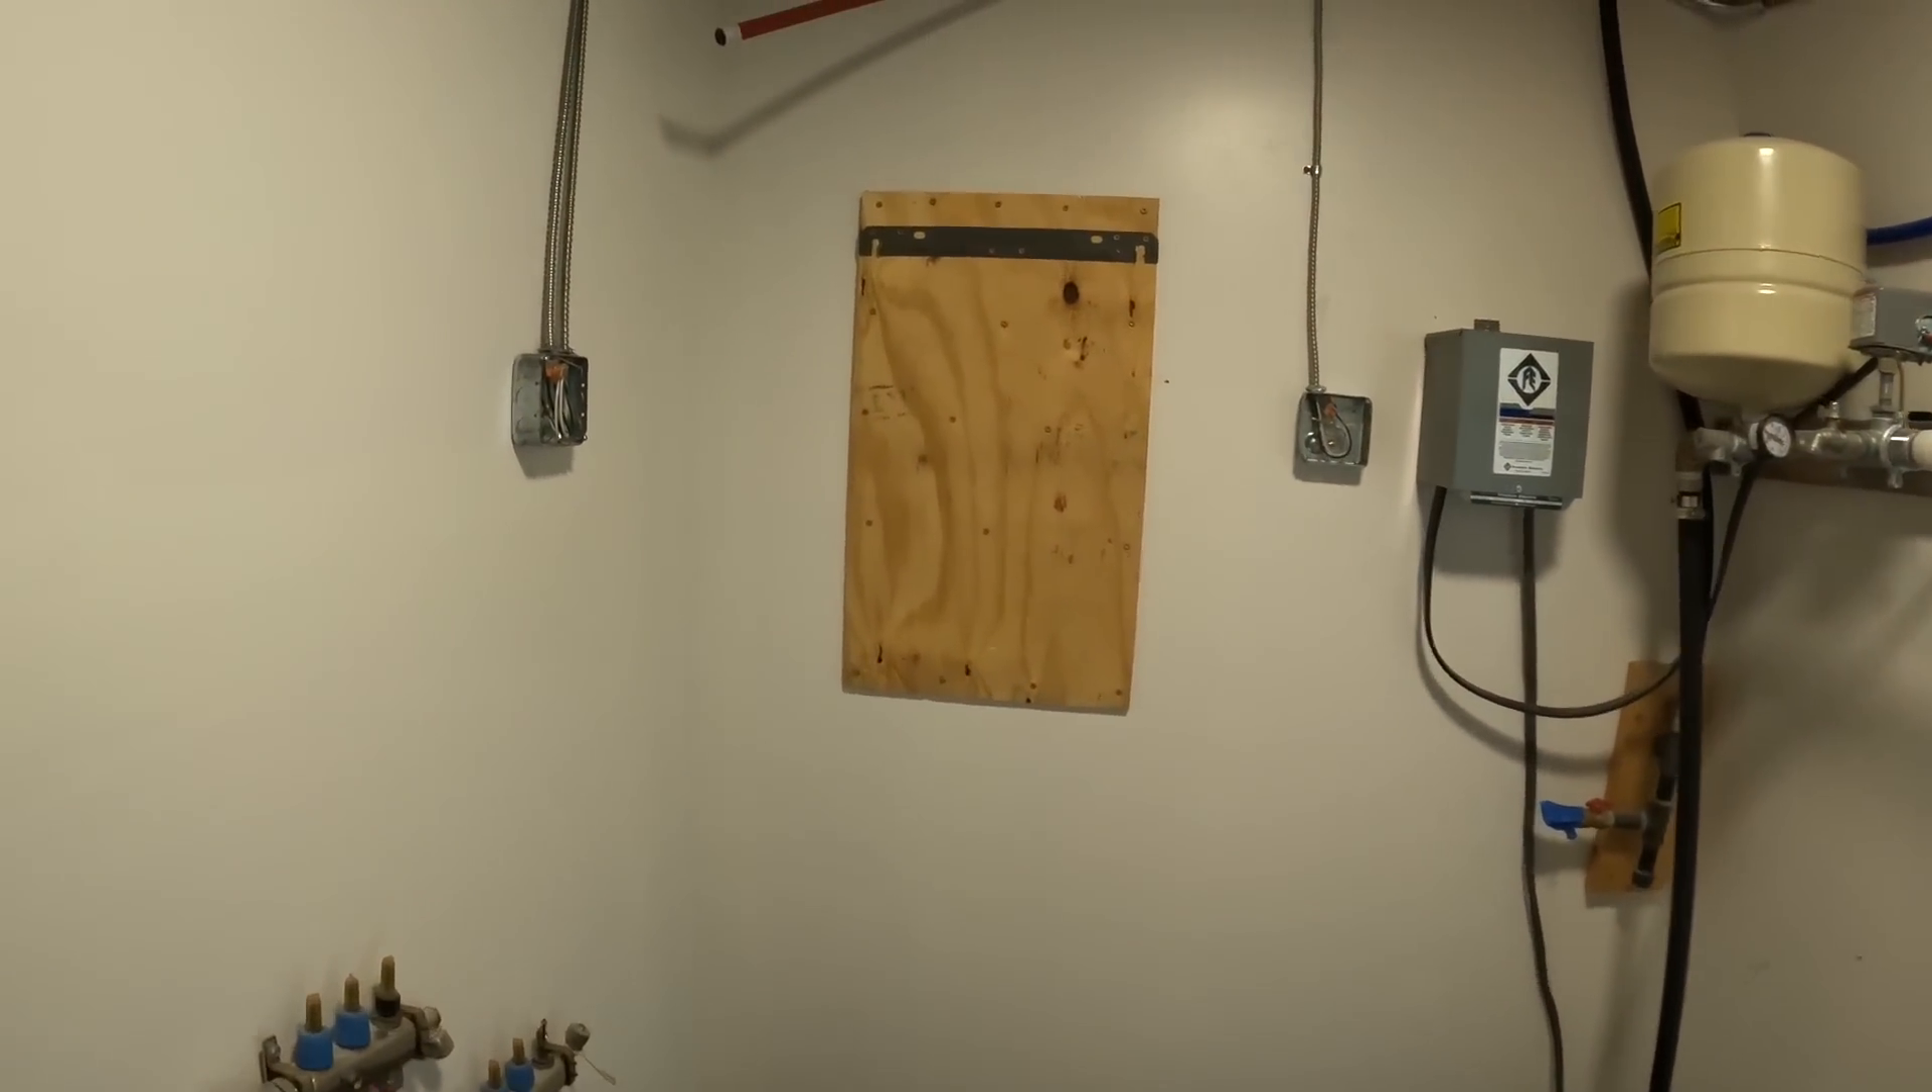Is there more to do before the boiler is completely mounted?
Yes.